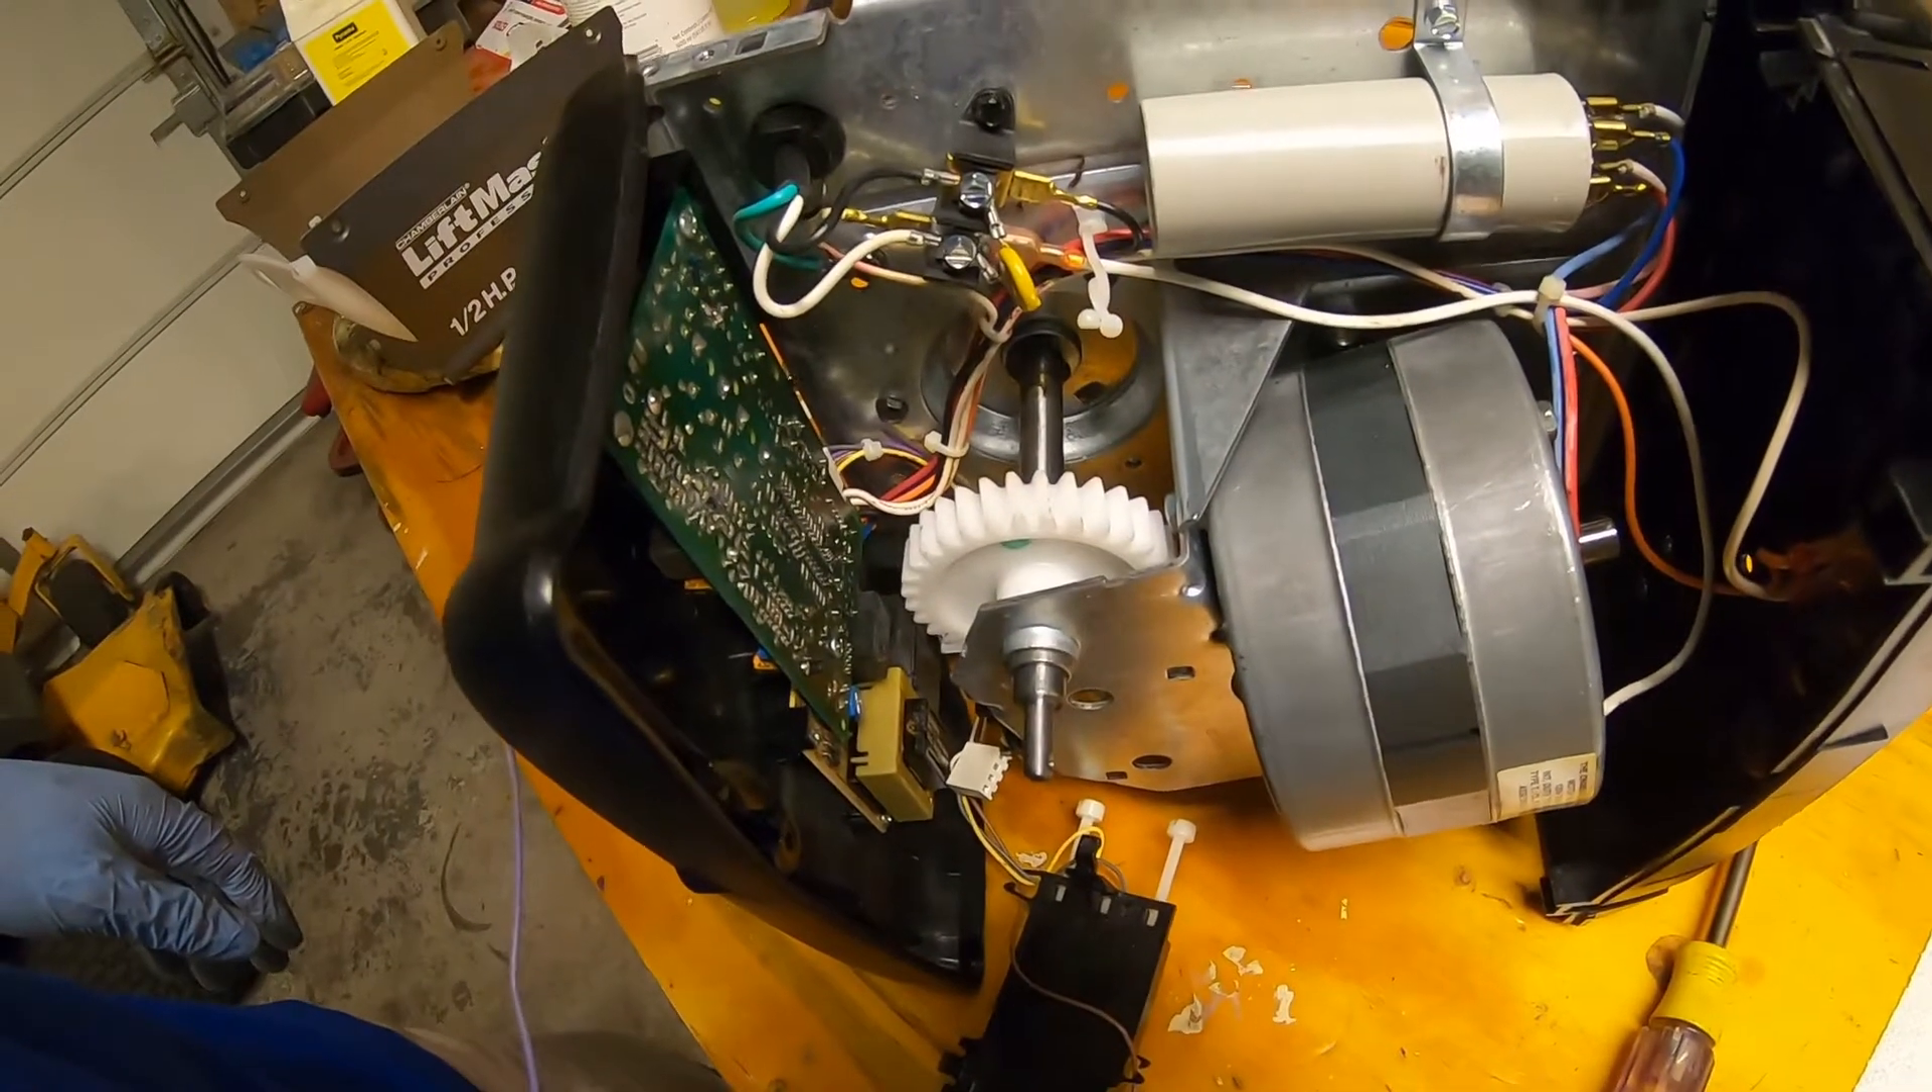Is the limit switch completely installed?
No.